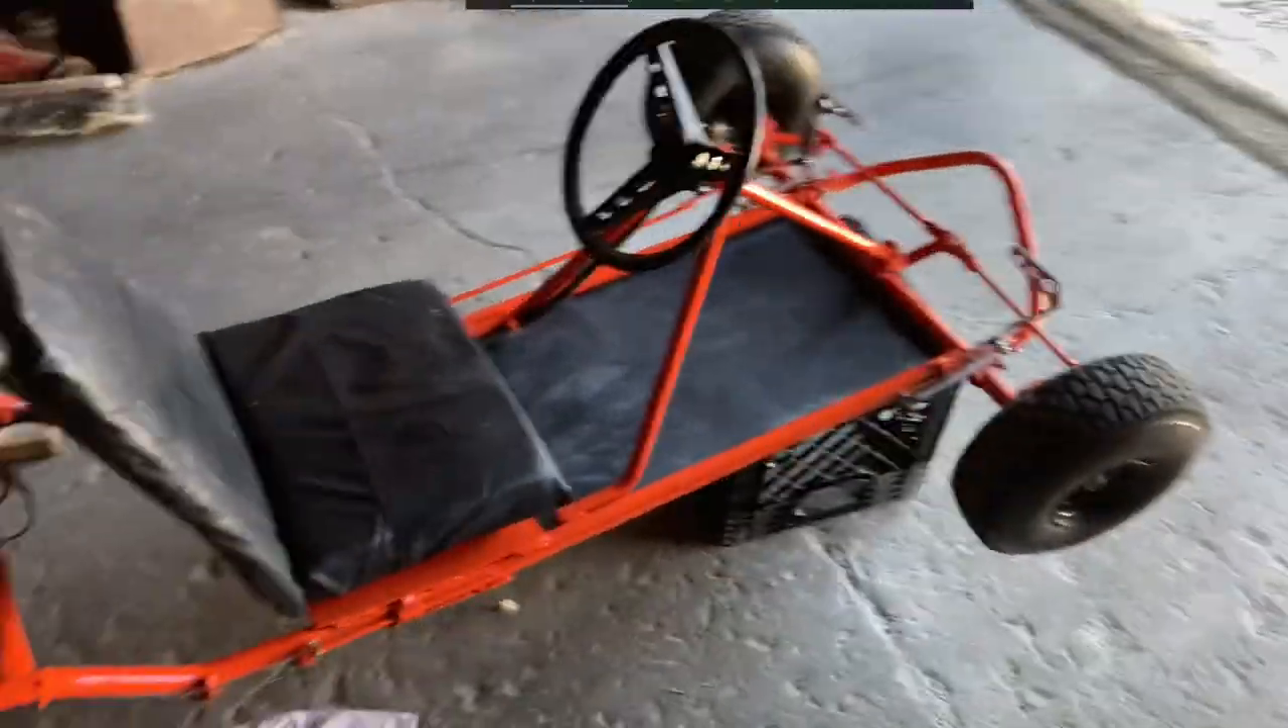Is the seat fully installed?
Yes.